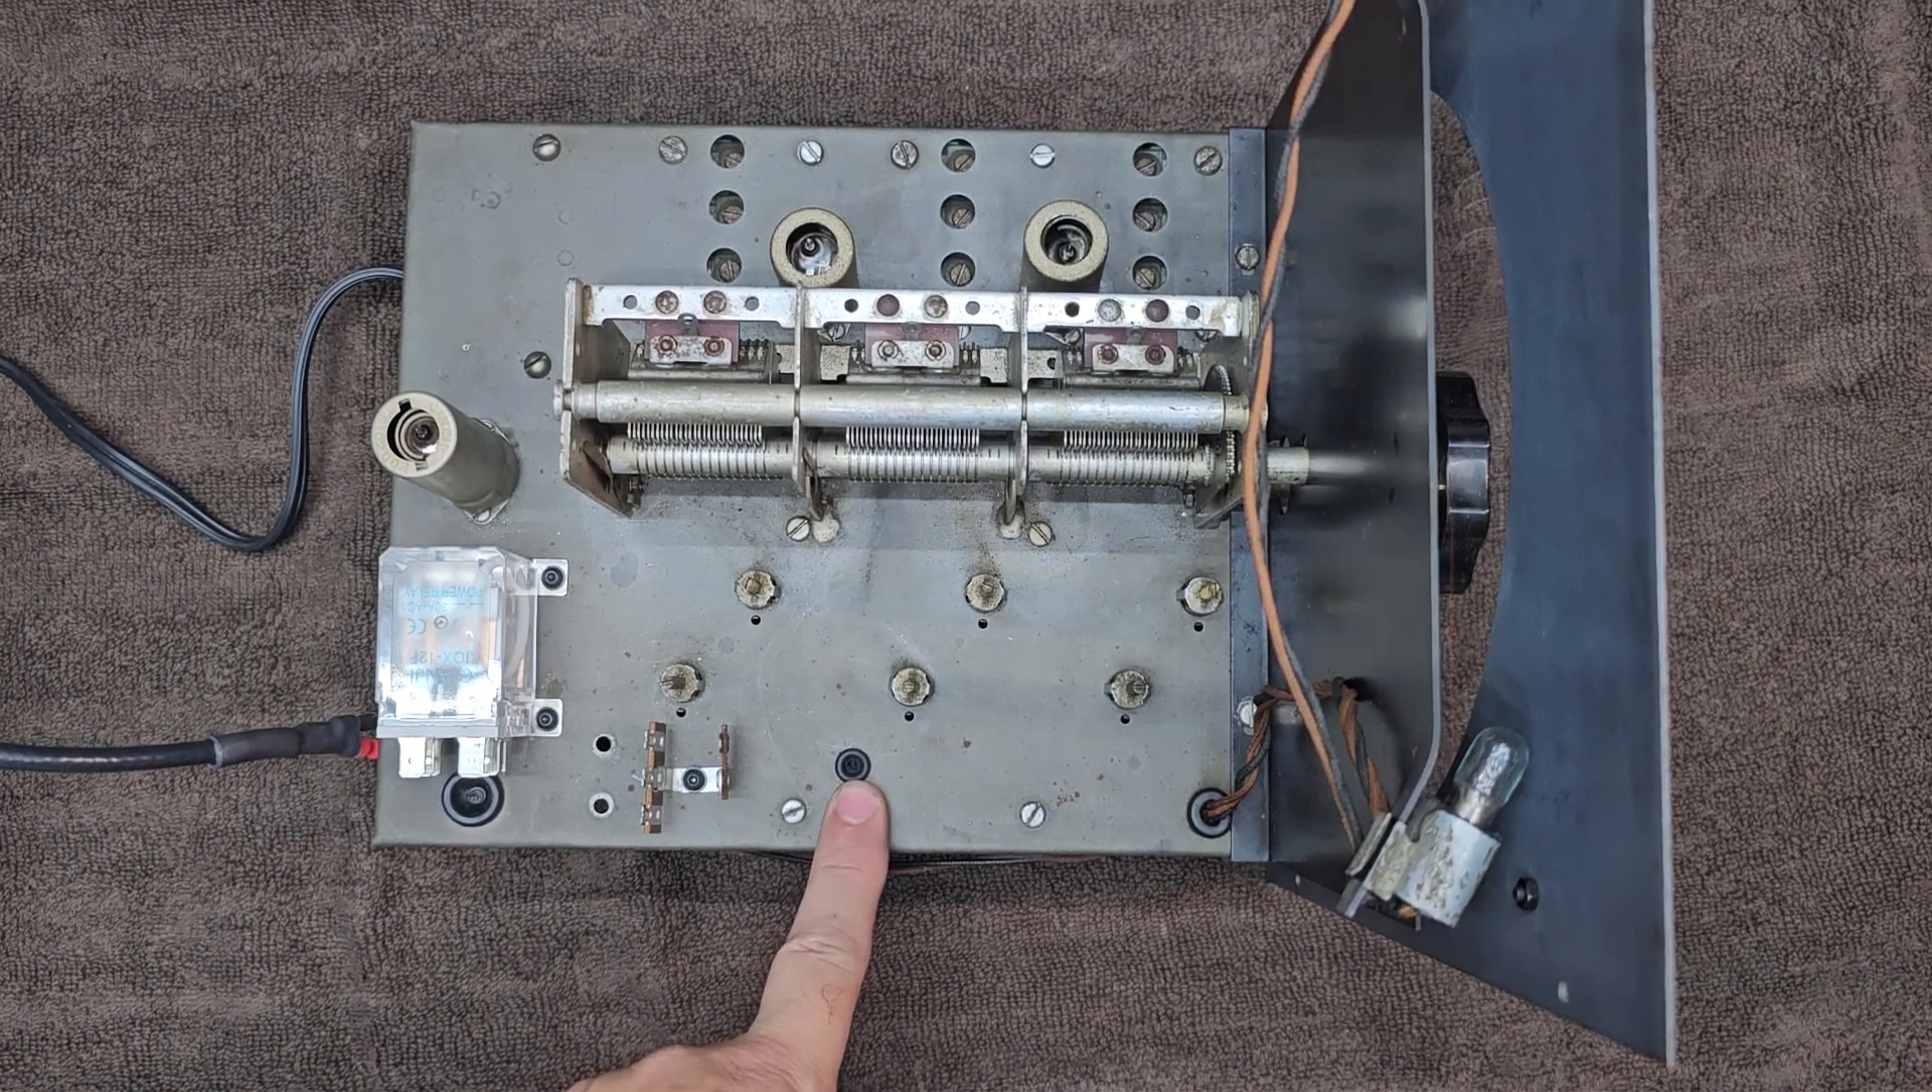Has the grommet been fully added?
Yes.